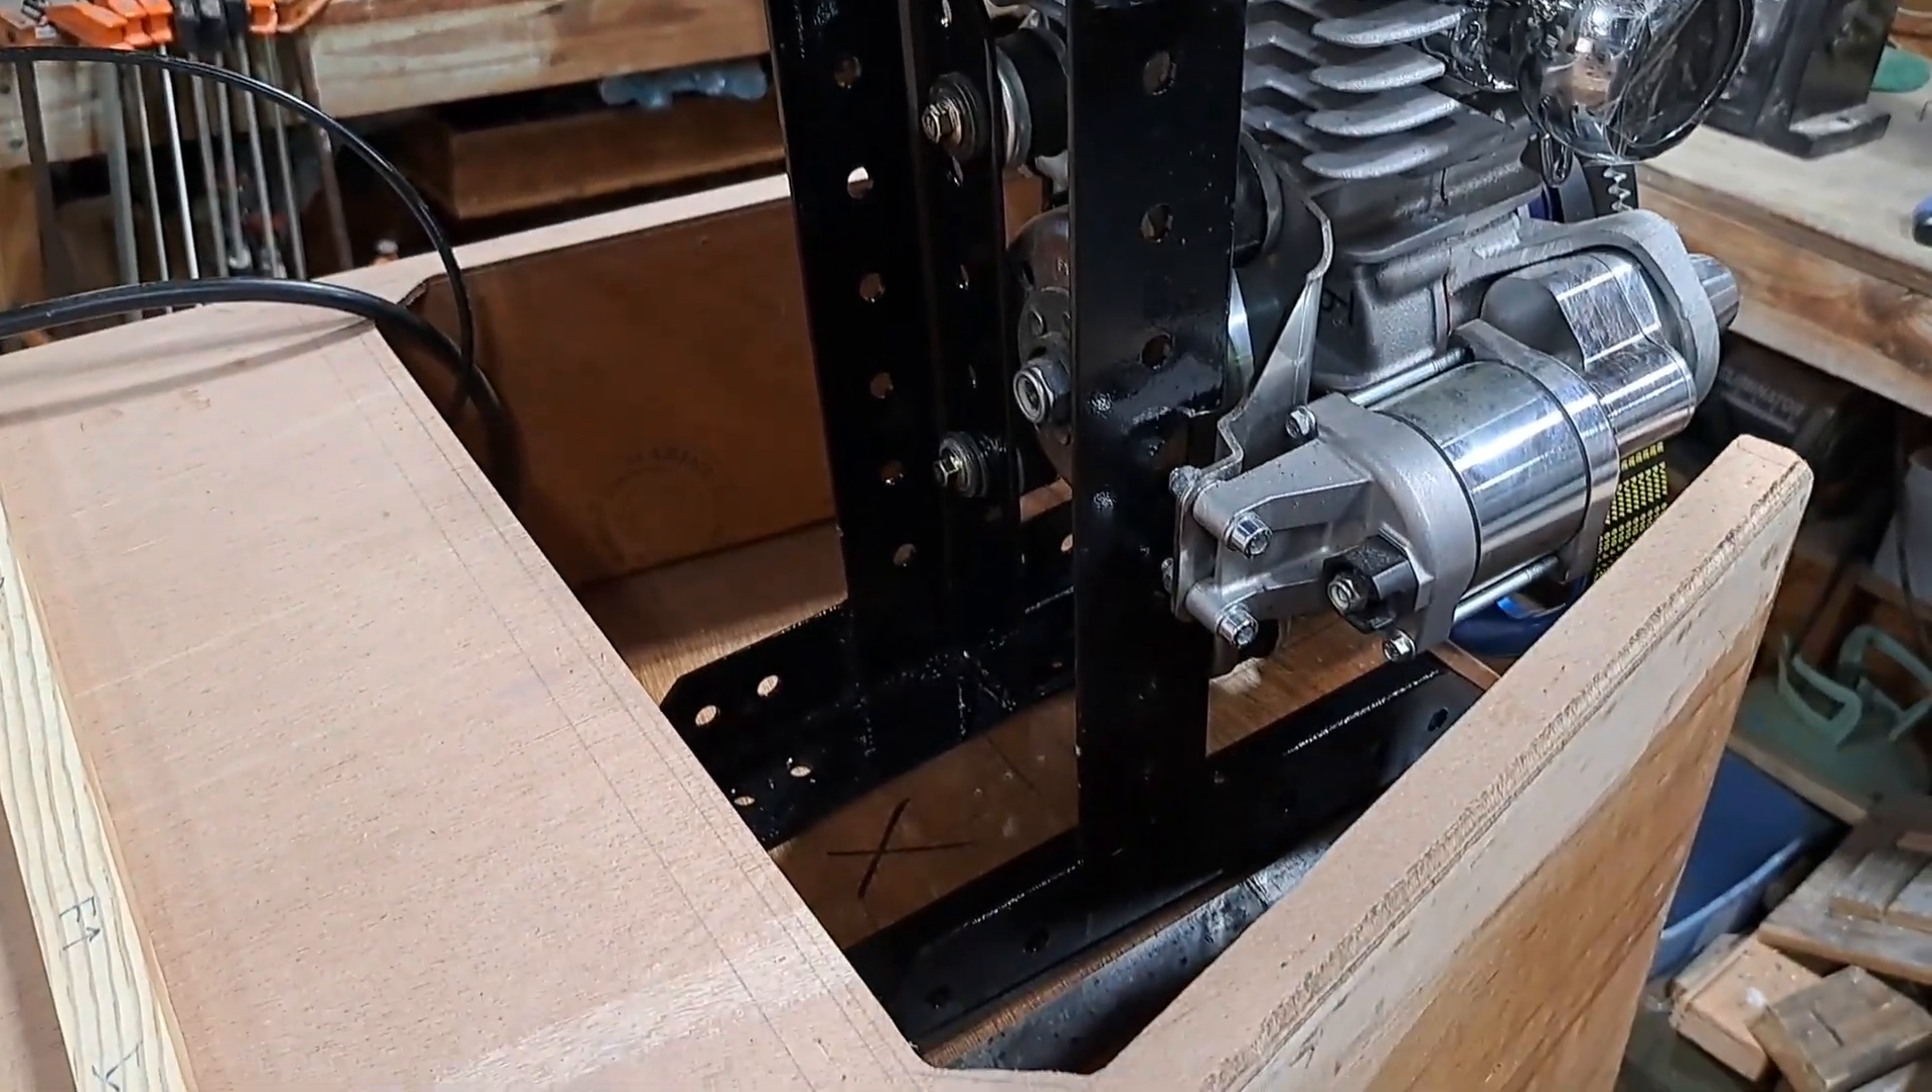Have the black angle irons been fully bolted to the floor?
No.